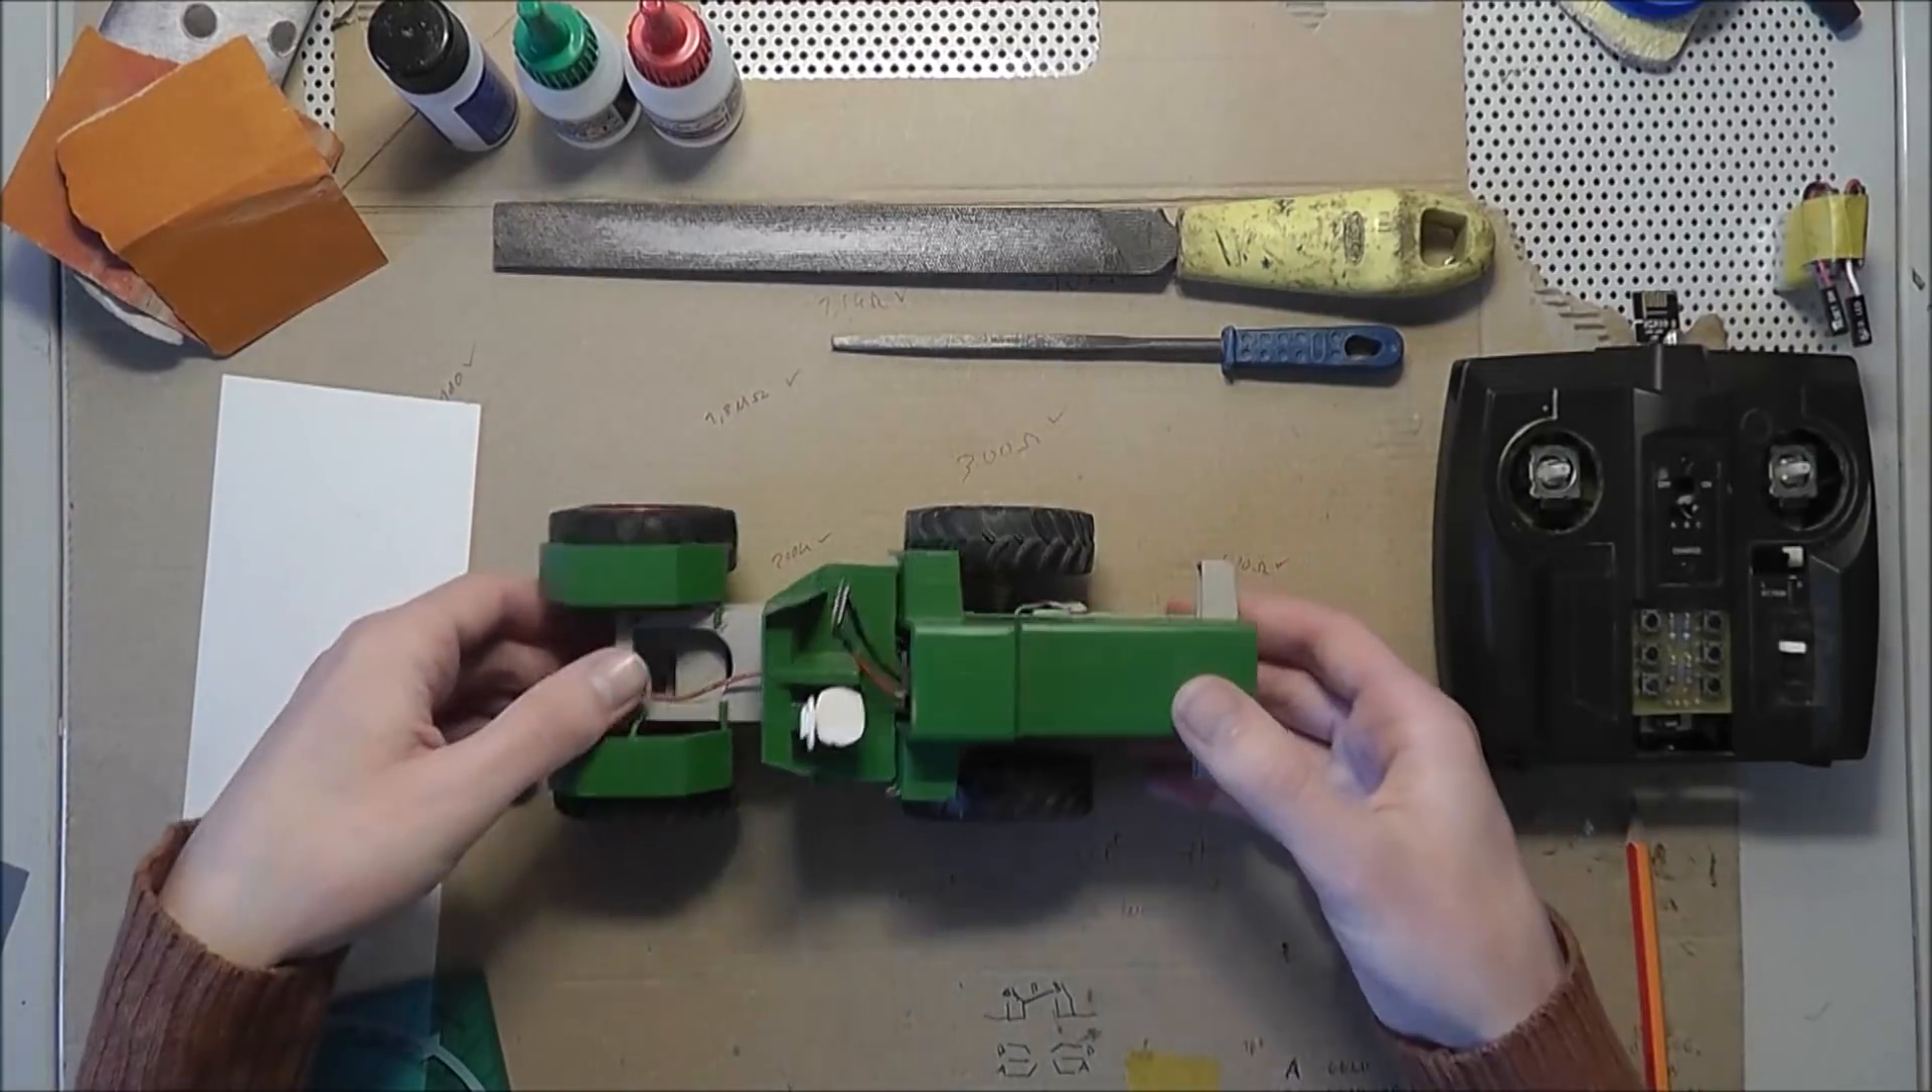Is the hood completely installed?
Yes.